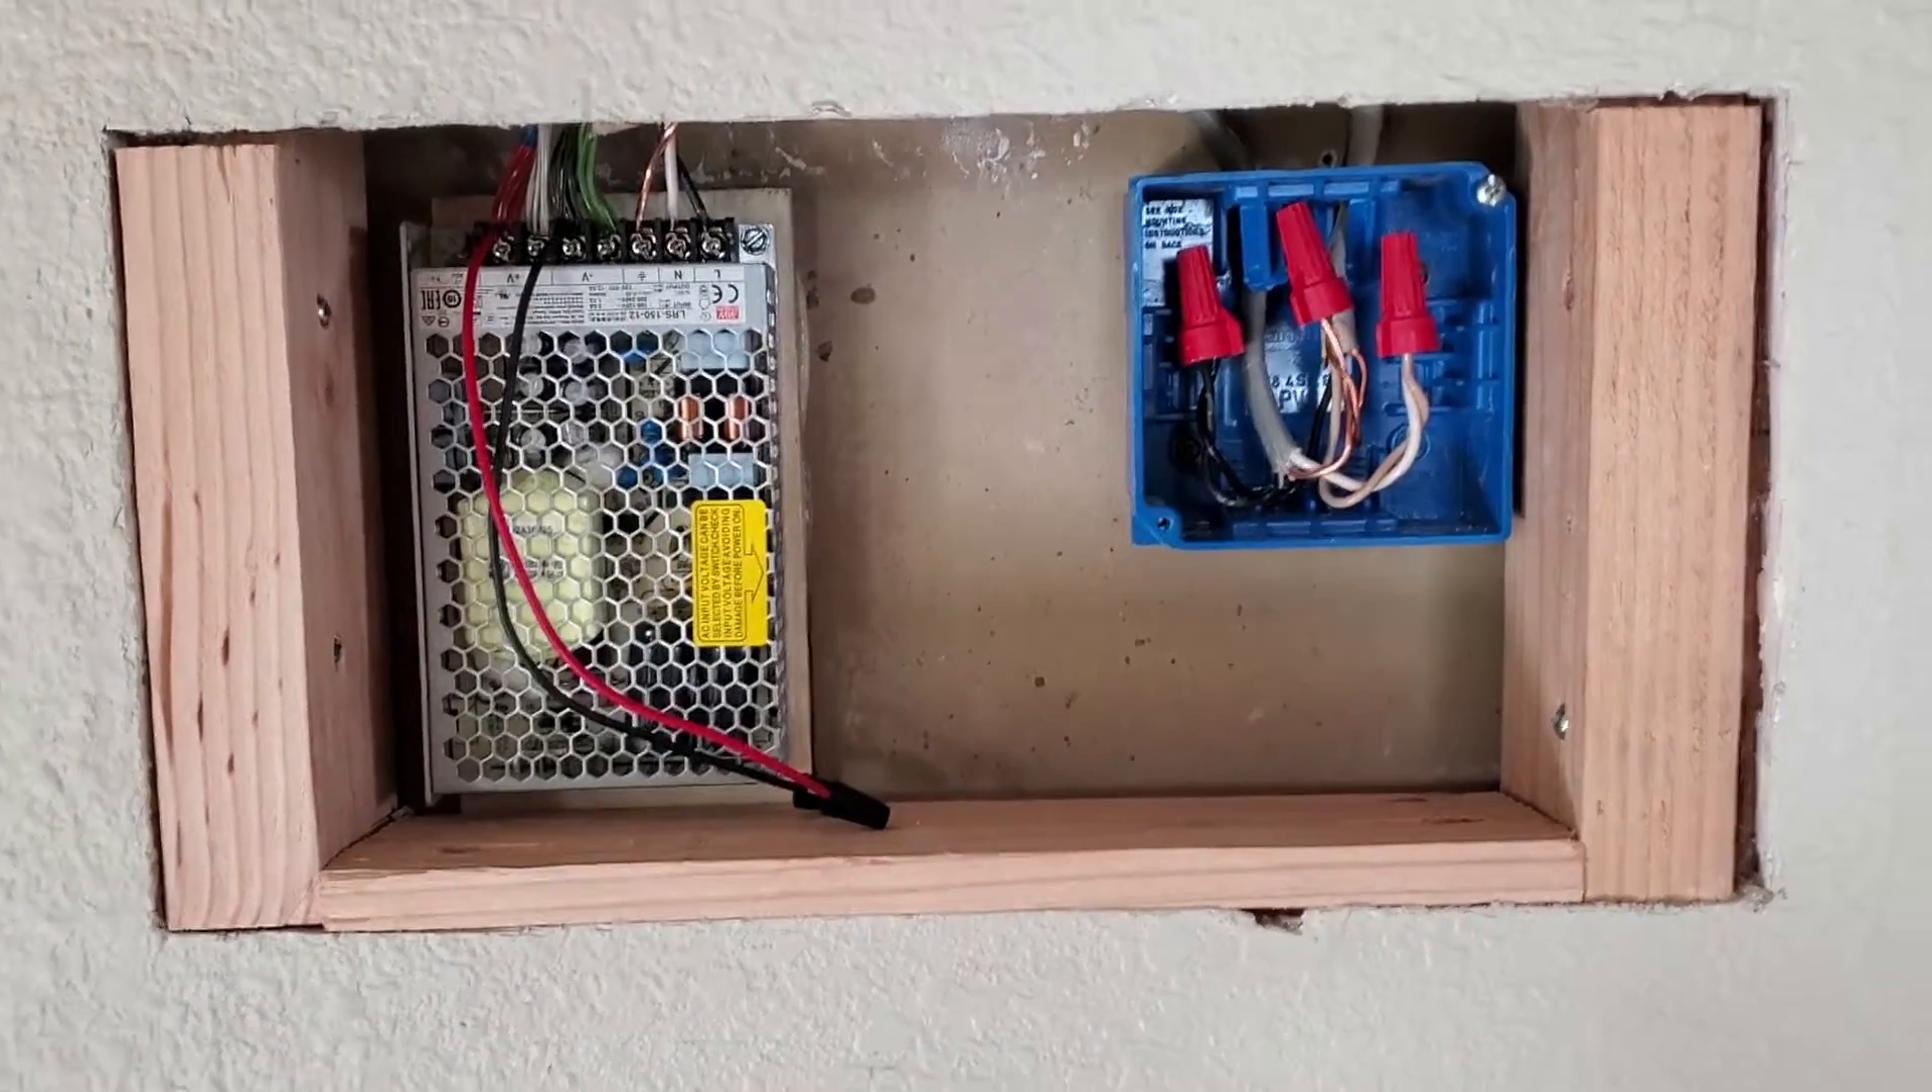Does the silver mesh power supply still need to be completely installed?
No.